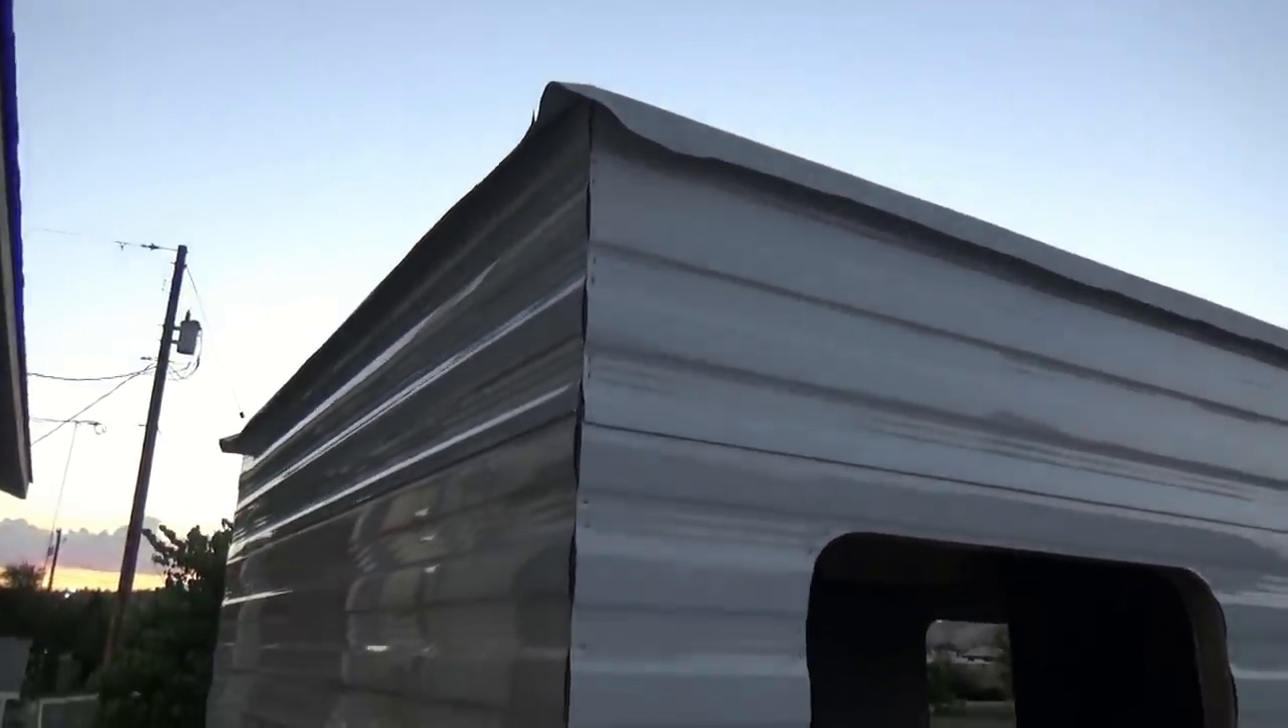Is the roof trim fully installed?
No.